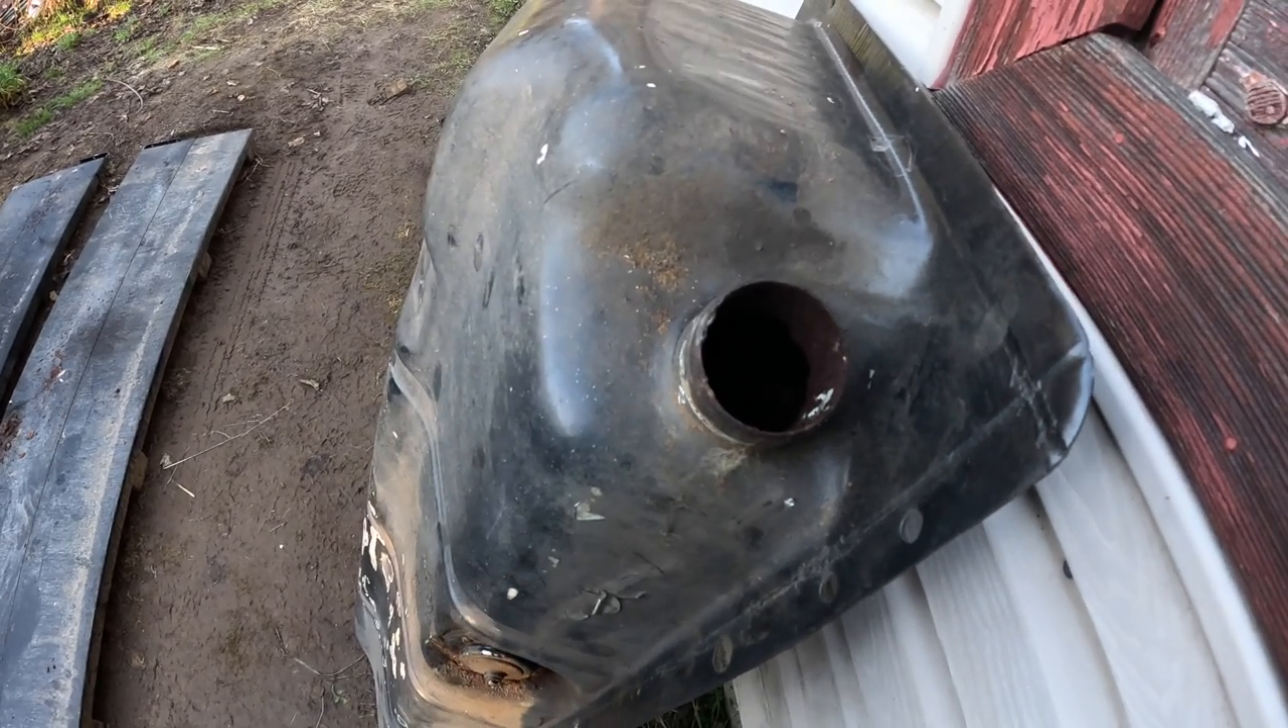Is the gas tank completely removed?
Yes.